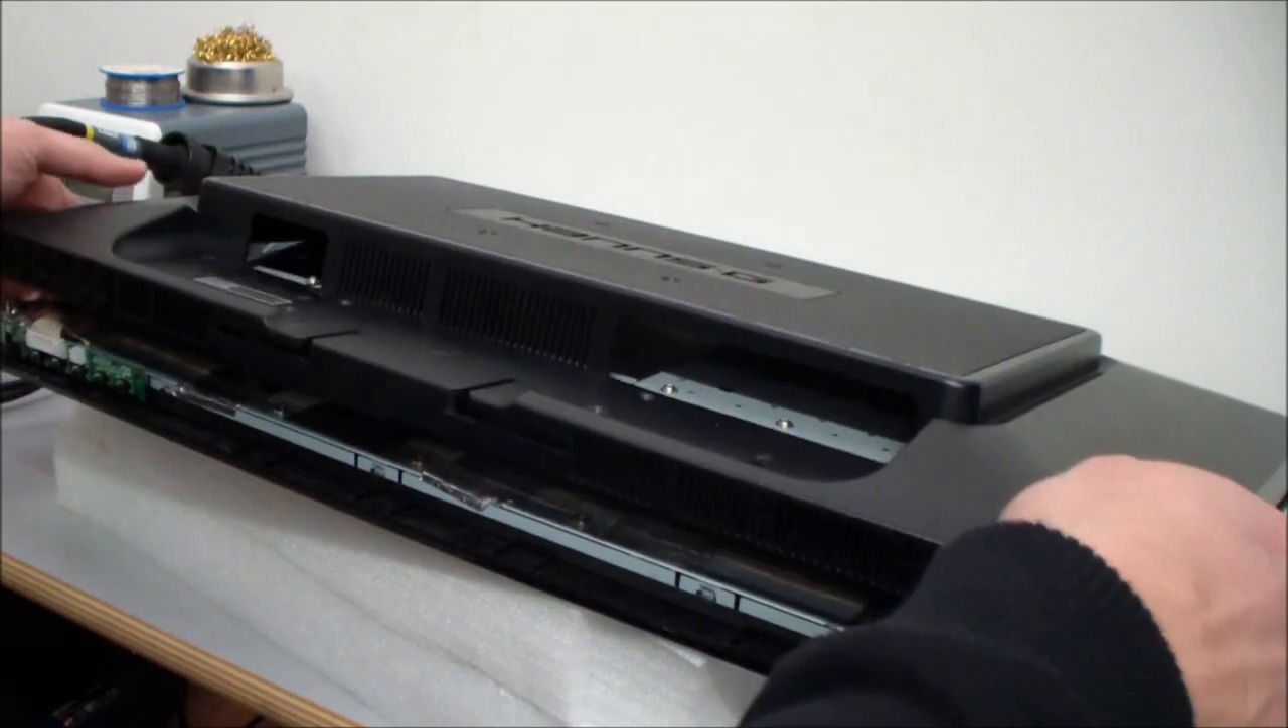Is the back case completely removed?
No.